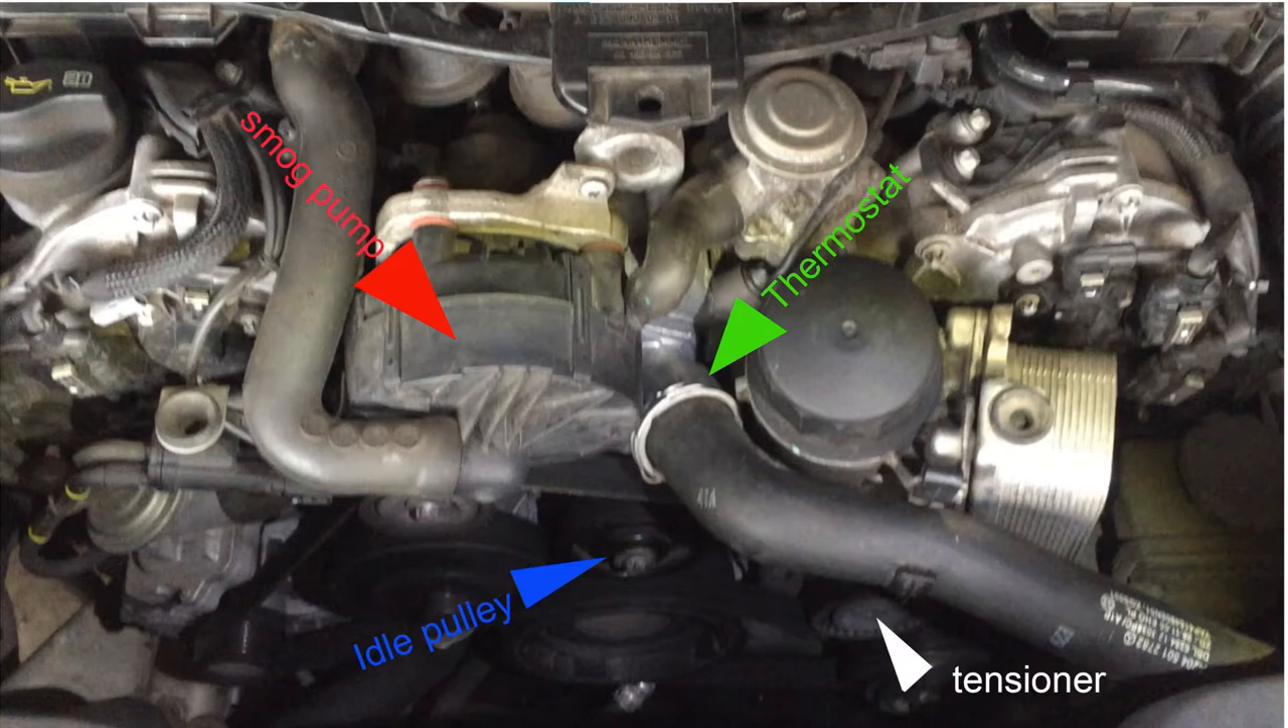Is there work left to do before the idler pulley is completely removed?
Yes.